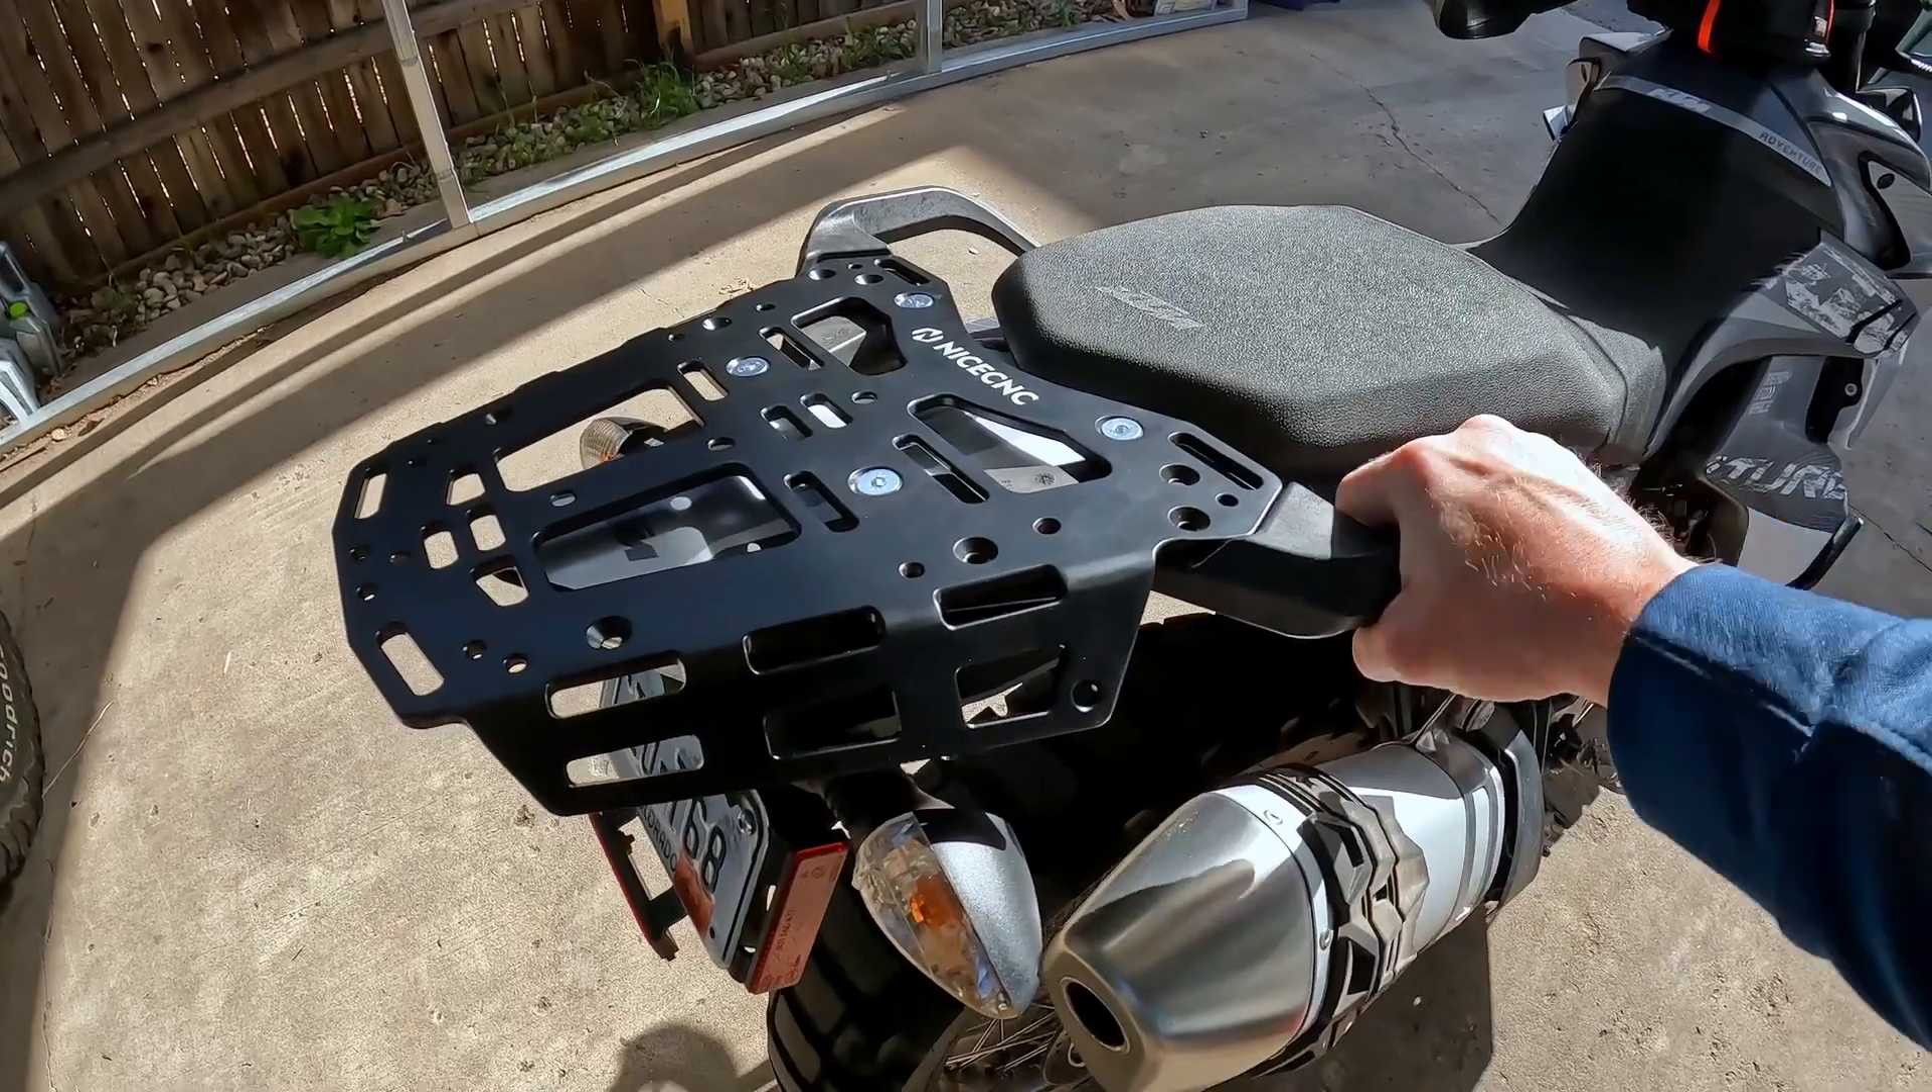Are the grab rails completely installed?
Yes.